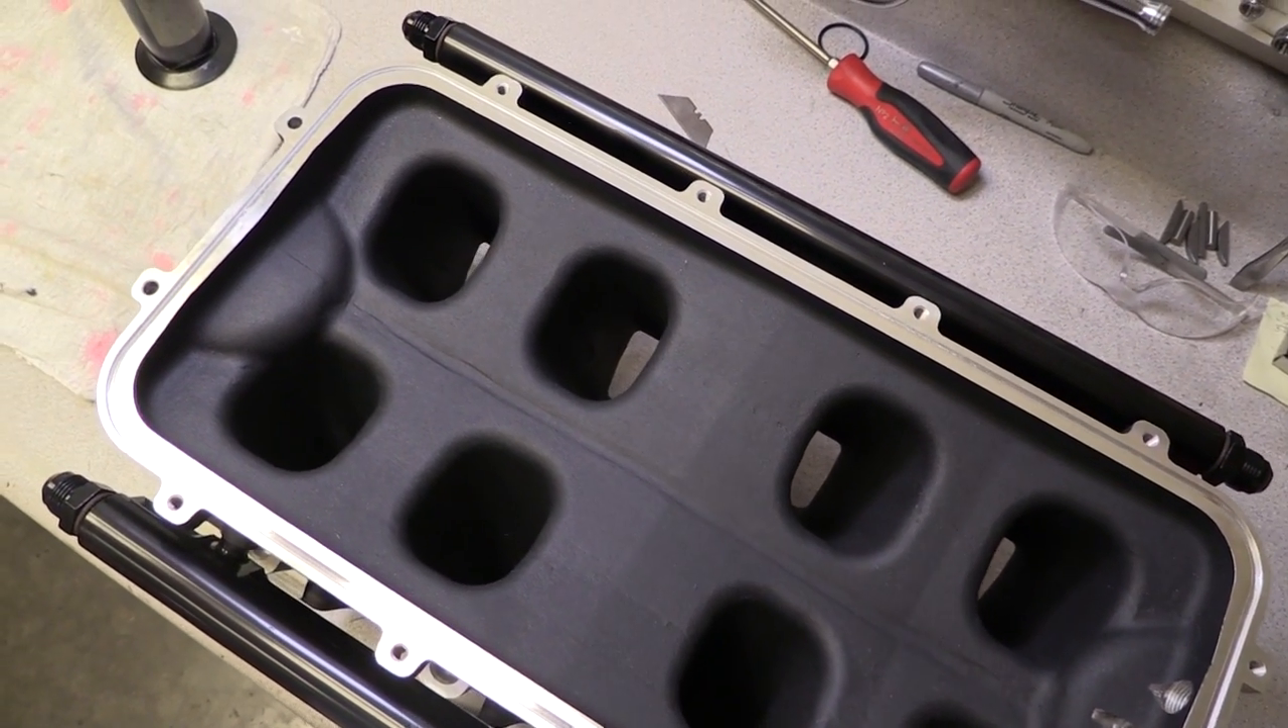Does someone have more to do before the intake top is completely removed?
No.